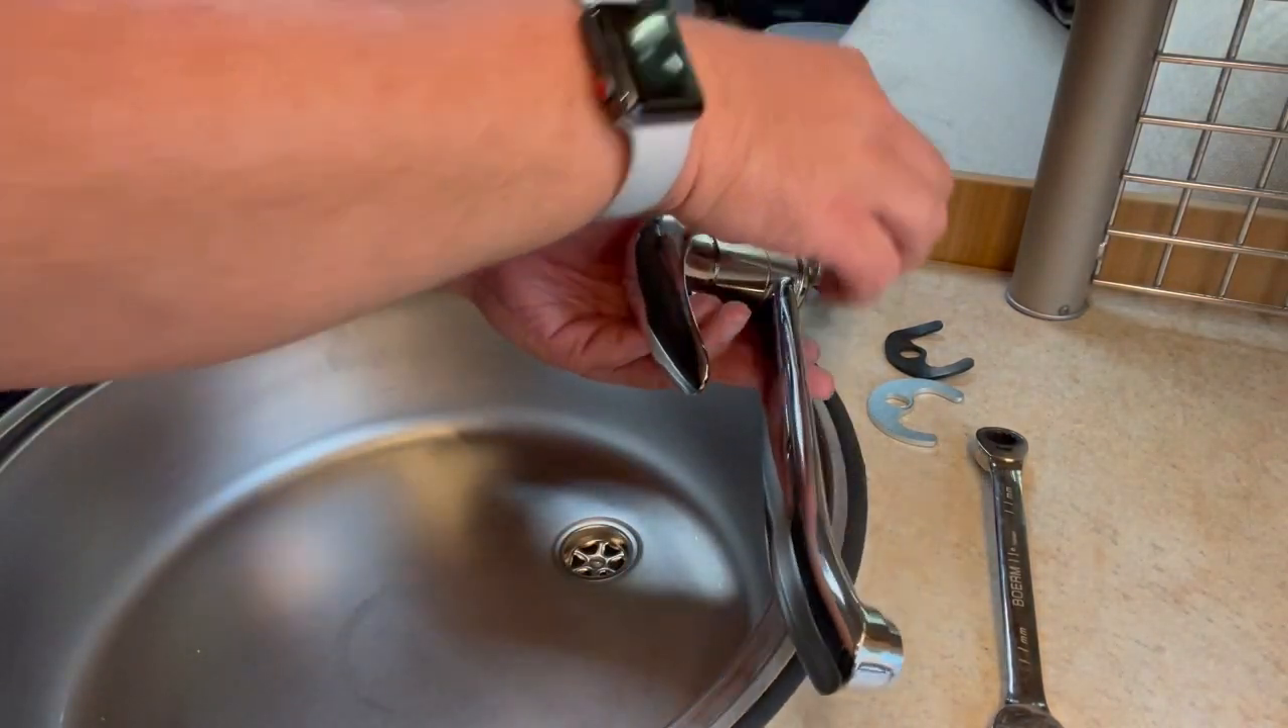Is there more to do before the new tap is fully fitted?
Yes.